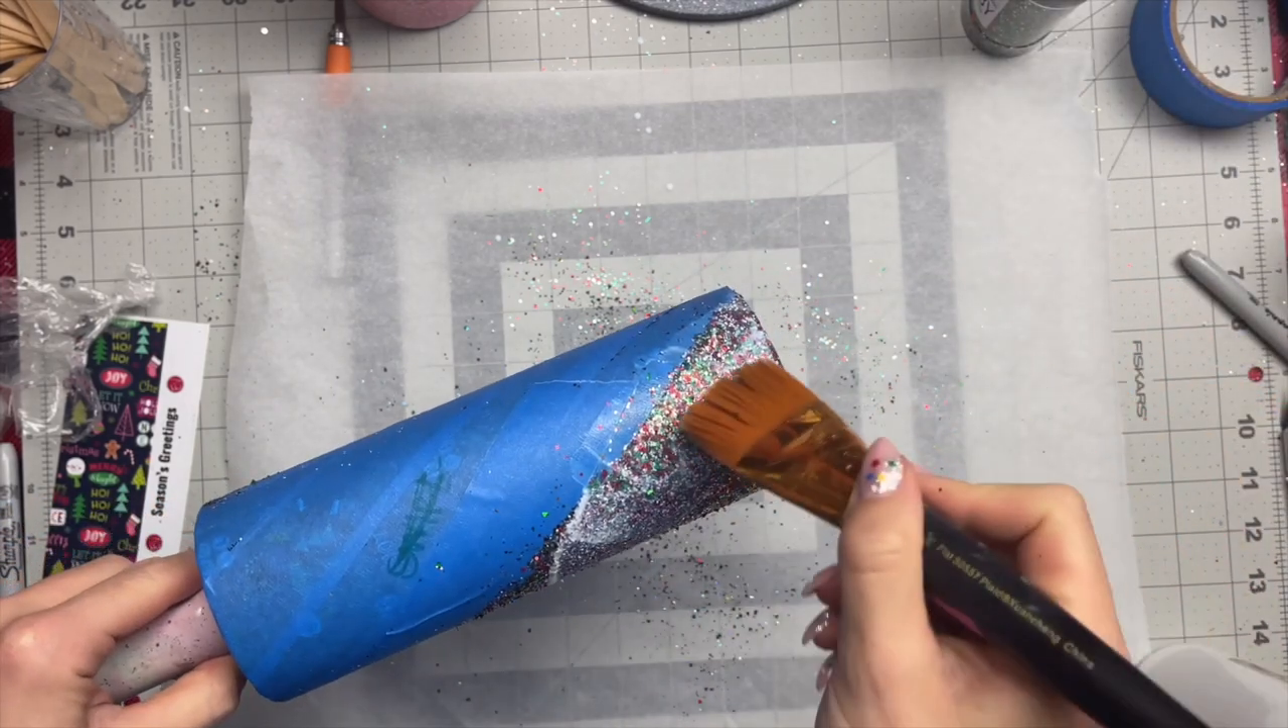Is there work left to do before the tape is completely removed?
Yes.